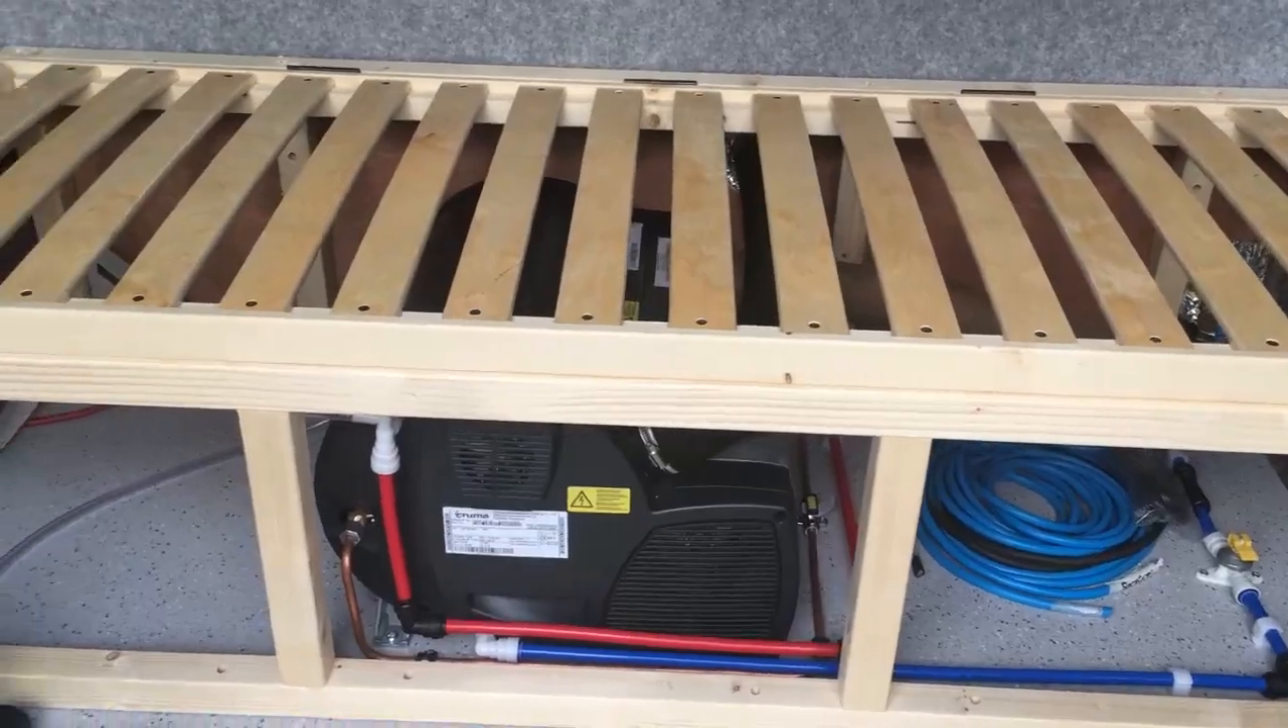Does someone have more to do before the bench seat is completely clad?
Yes.